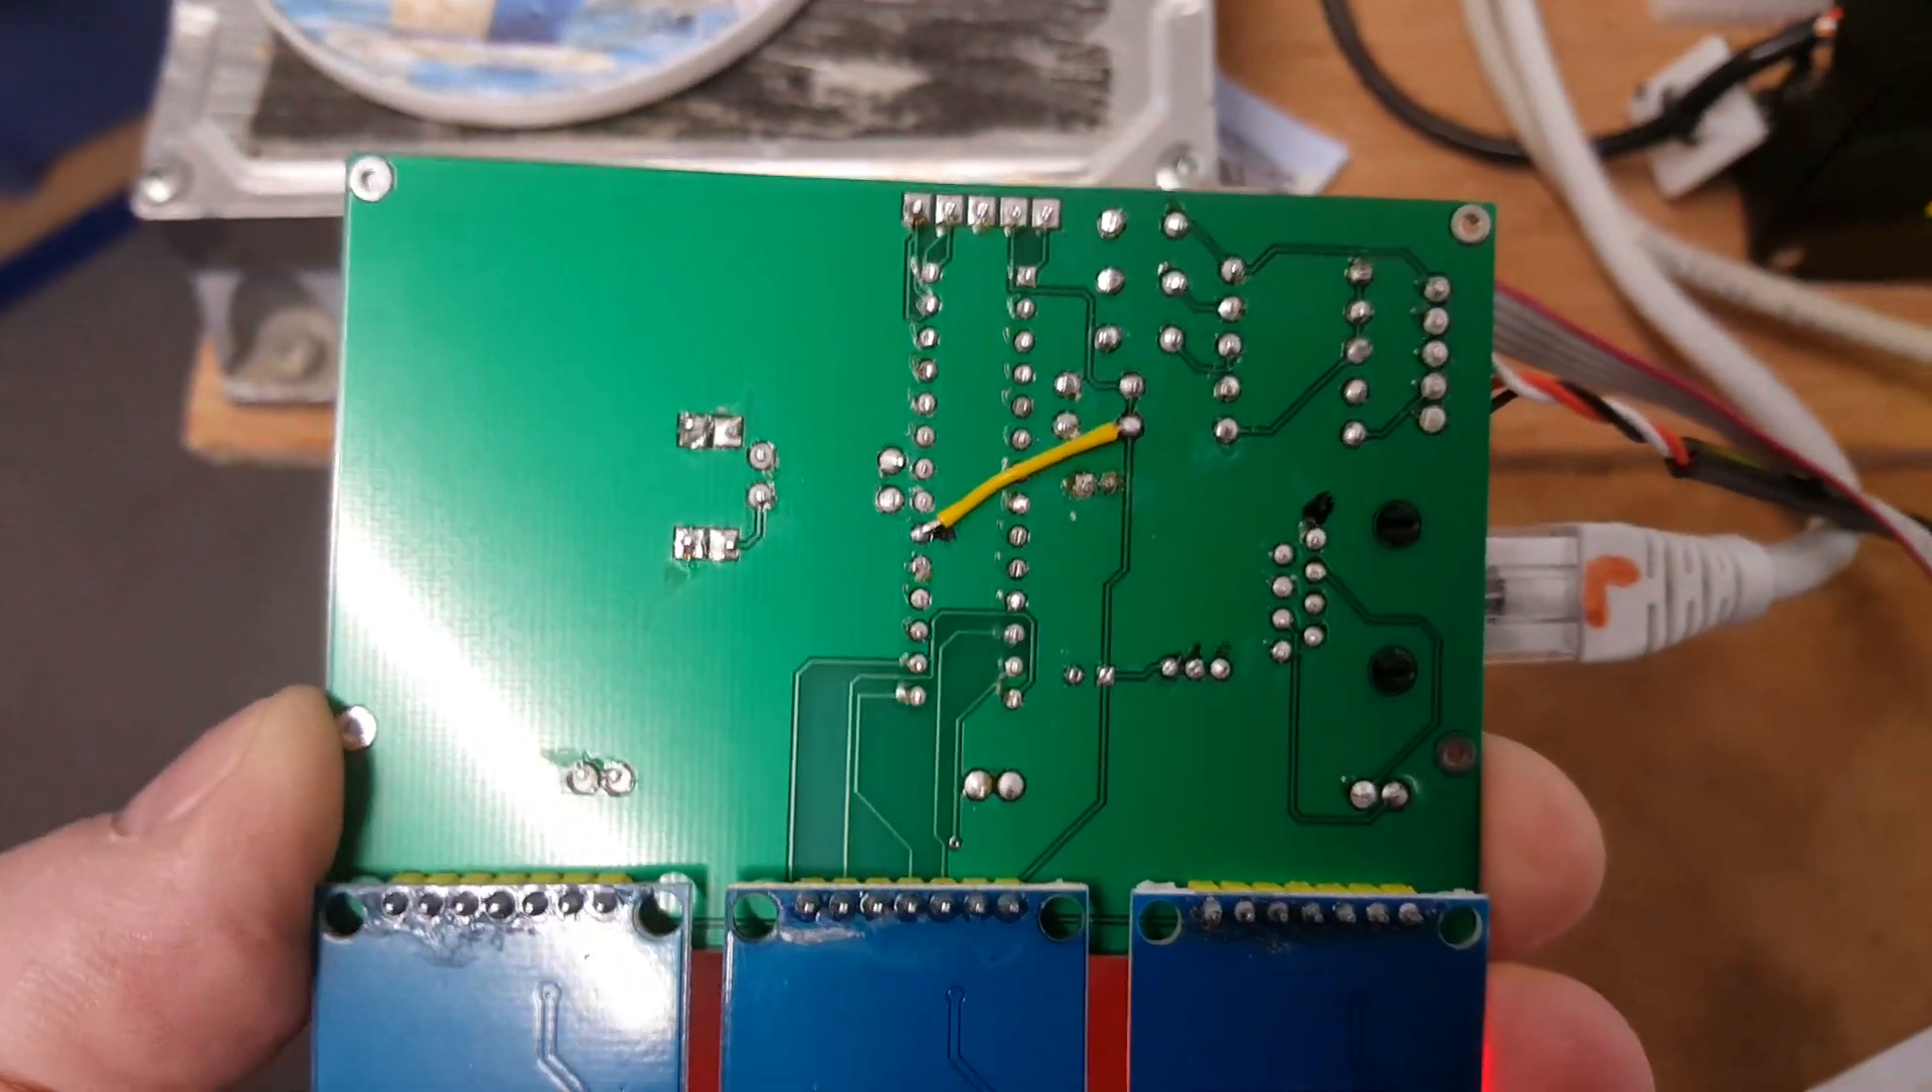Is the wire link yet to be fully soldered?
No.